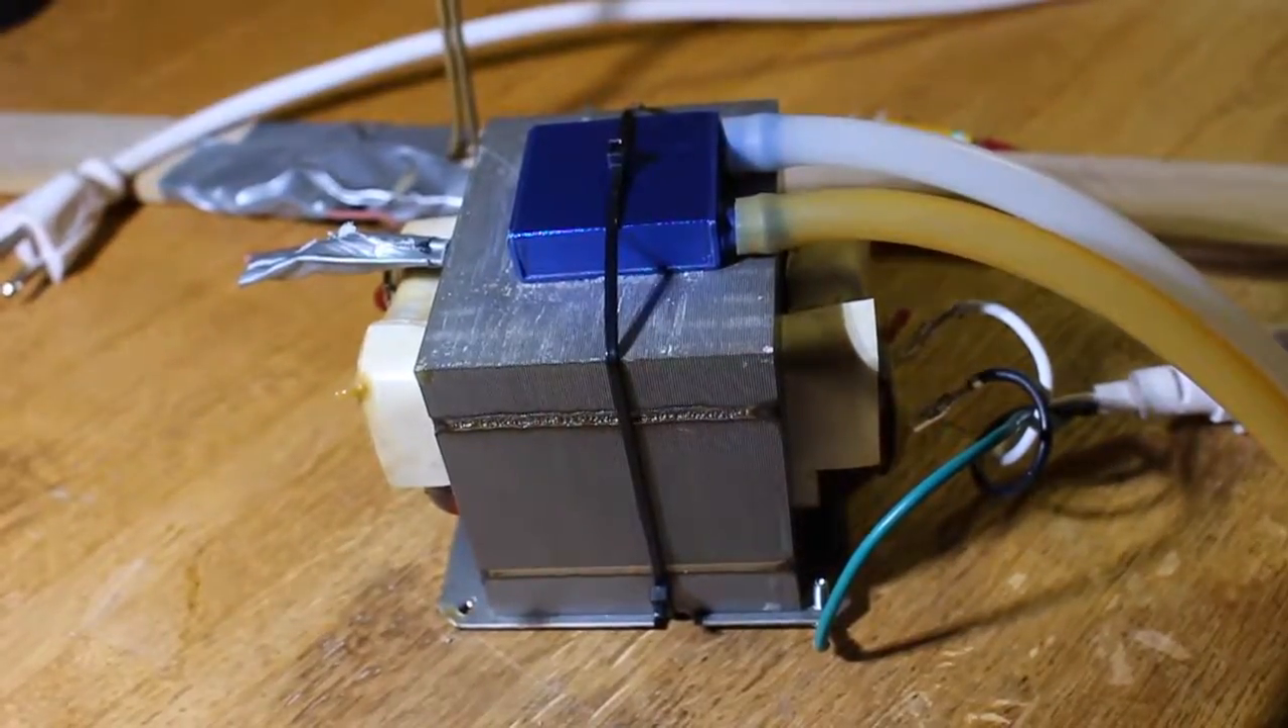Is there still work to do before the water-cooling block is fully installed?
No.